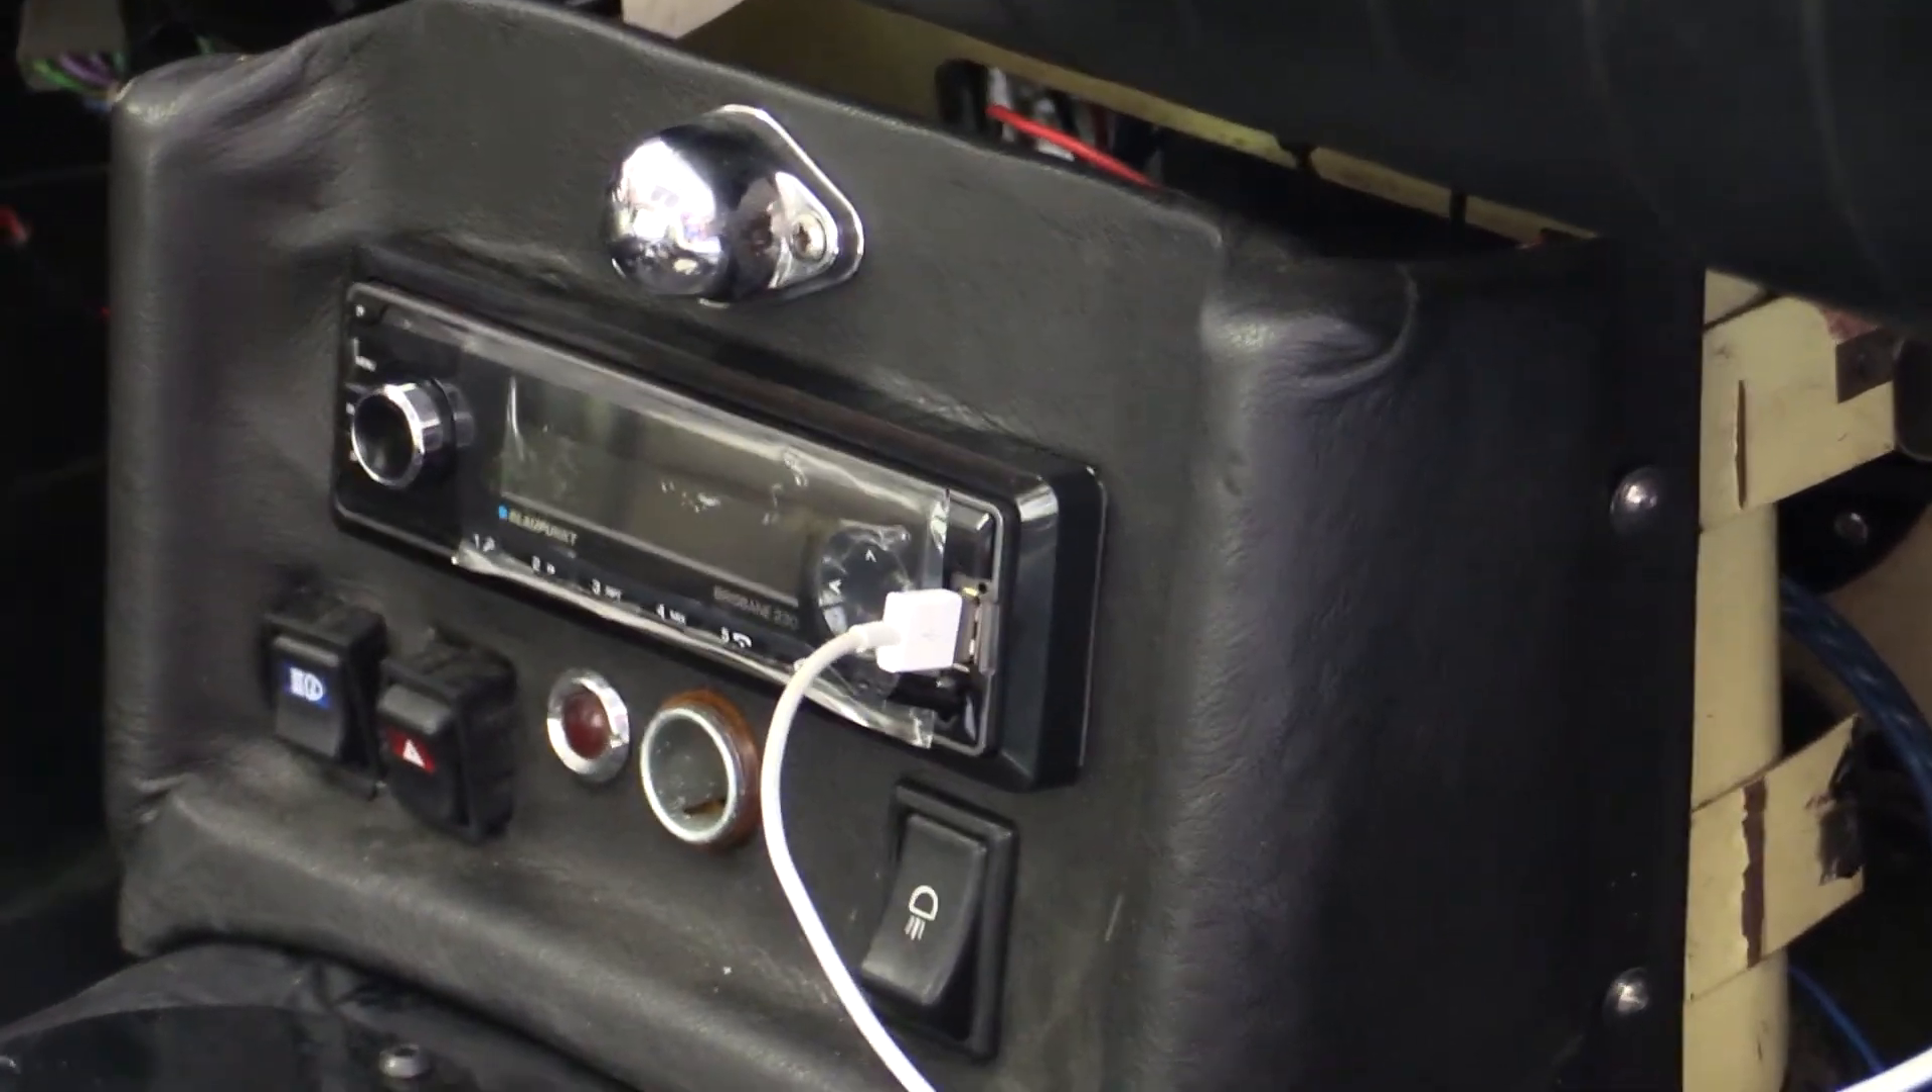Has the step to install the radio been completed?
Yes.